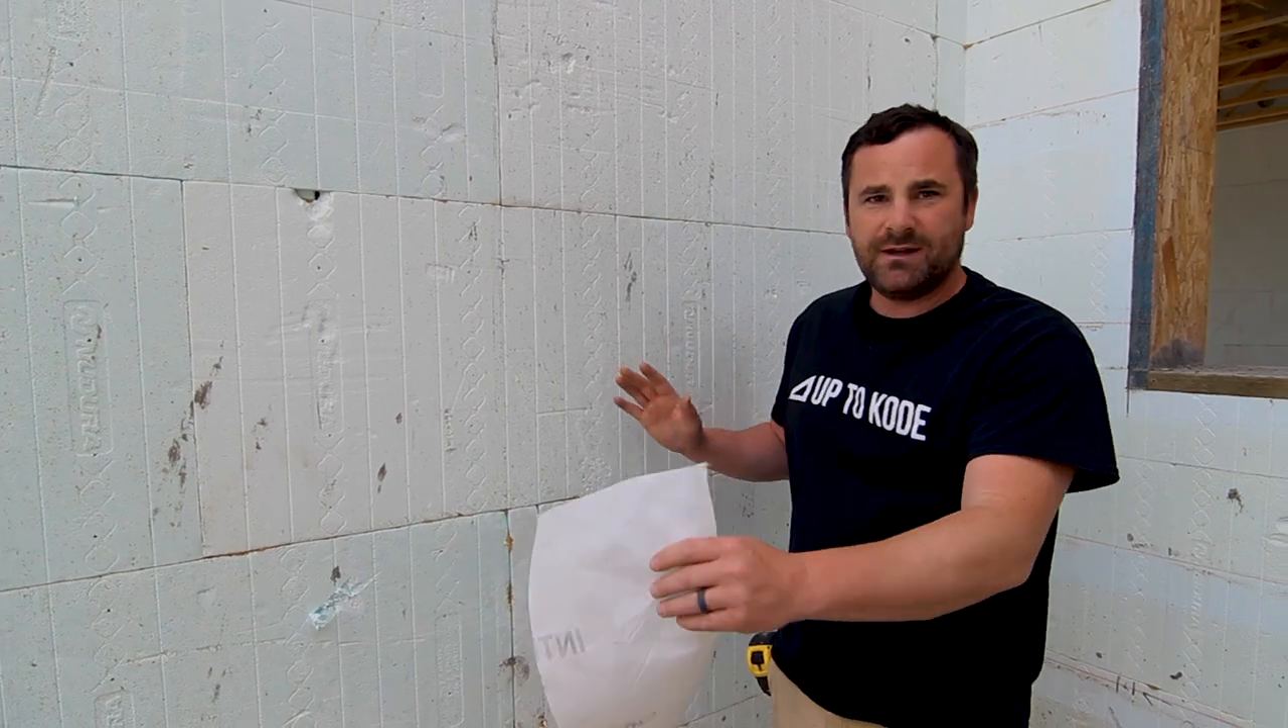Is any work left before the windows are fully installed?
Yes.